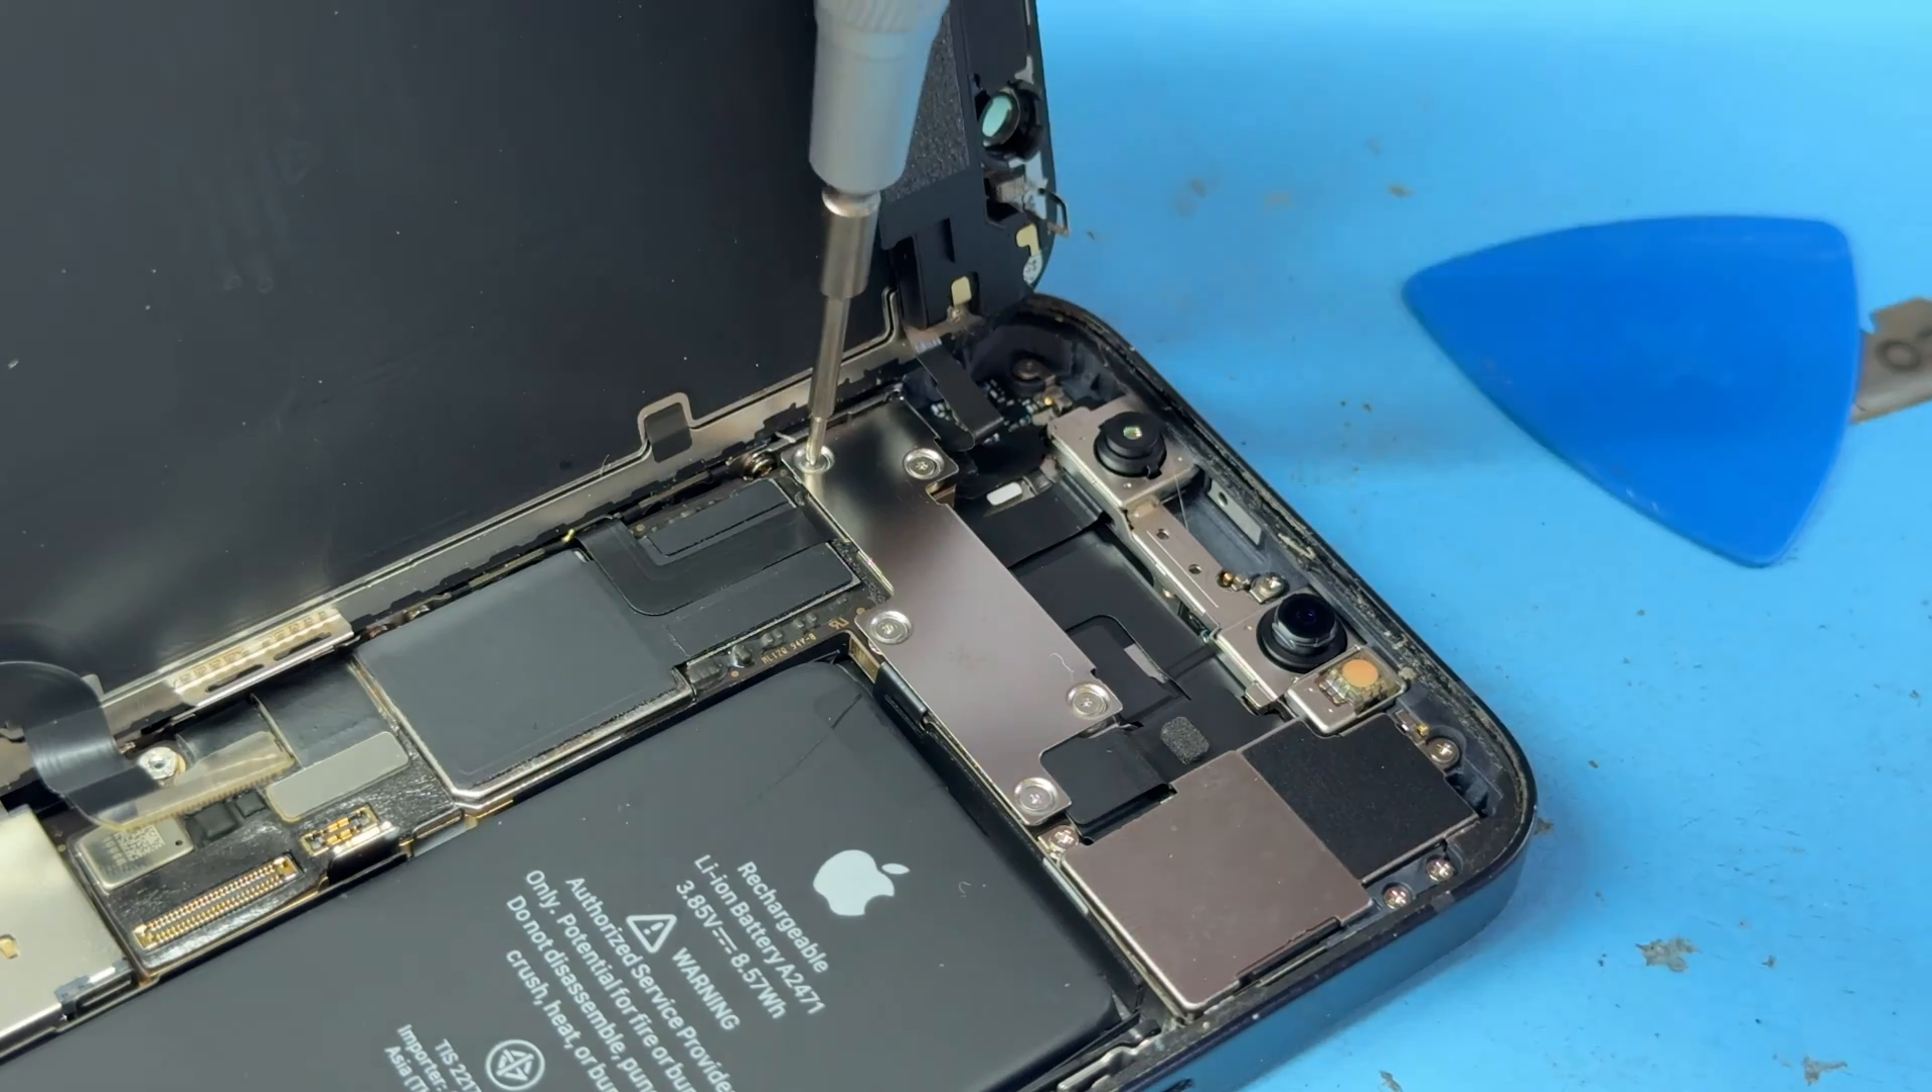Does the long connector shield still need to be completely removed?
Yes.